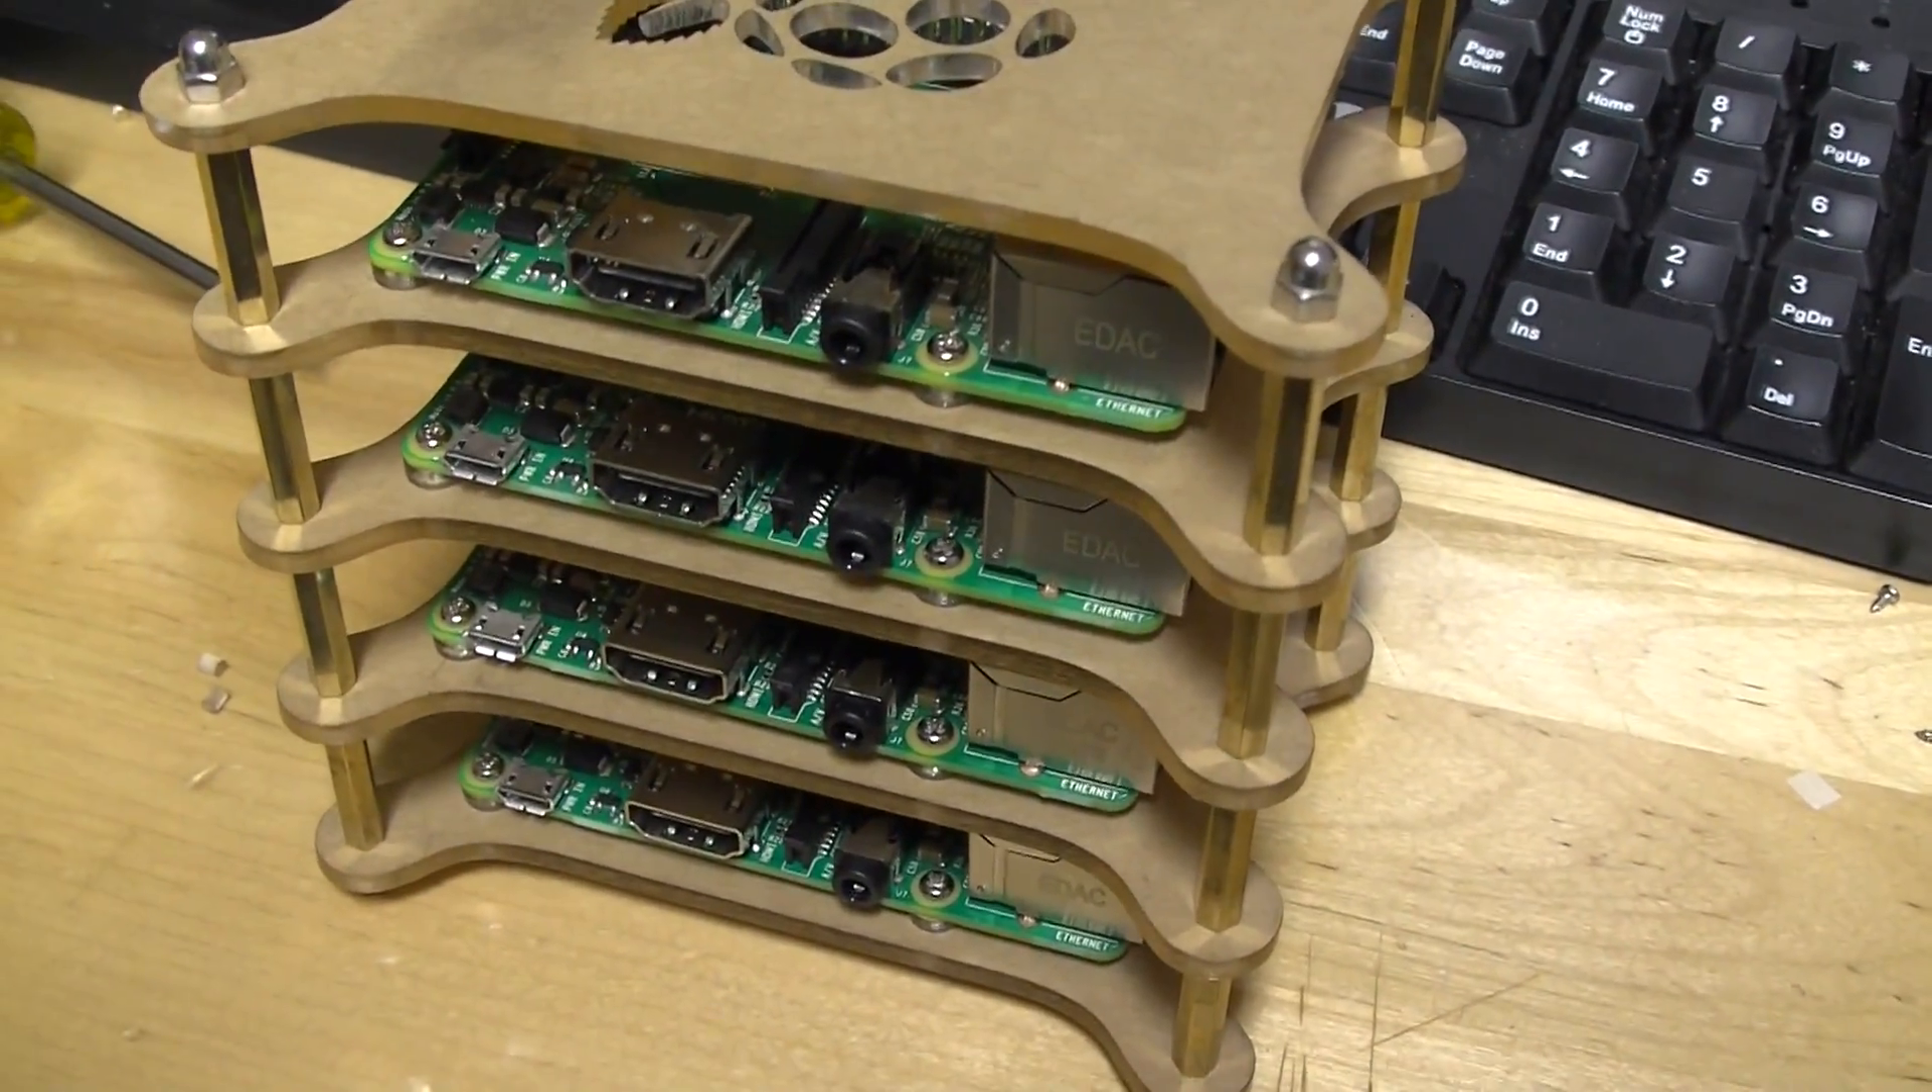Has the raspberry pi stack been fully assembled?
Yes.